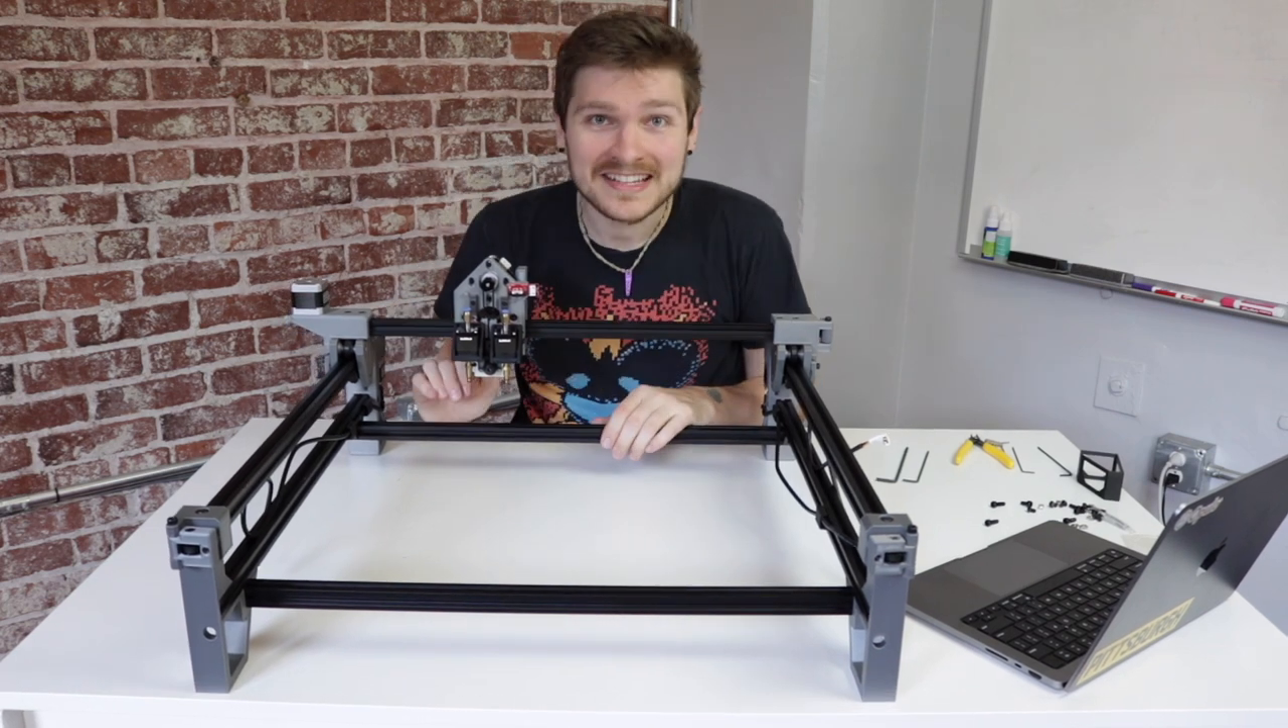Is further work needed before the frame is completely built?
No.